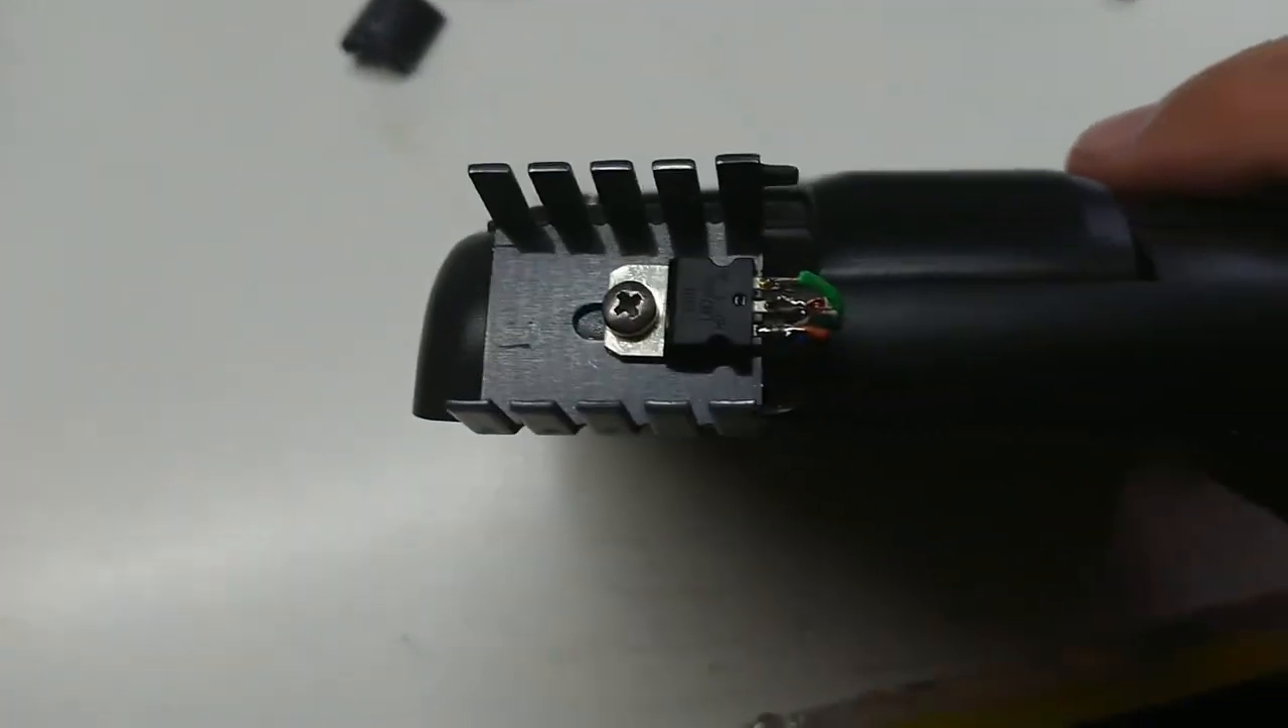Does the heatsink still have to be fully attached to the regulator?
No.